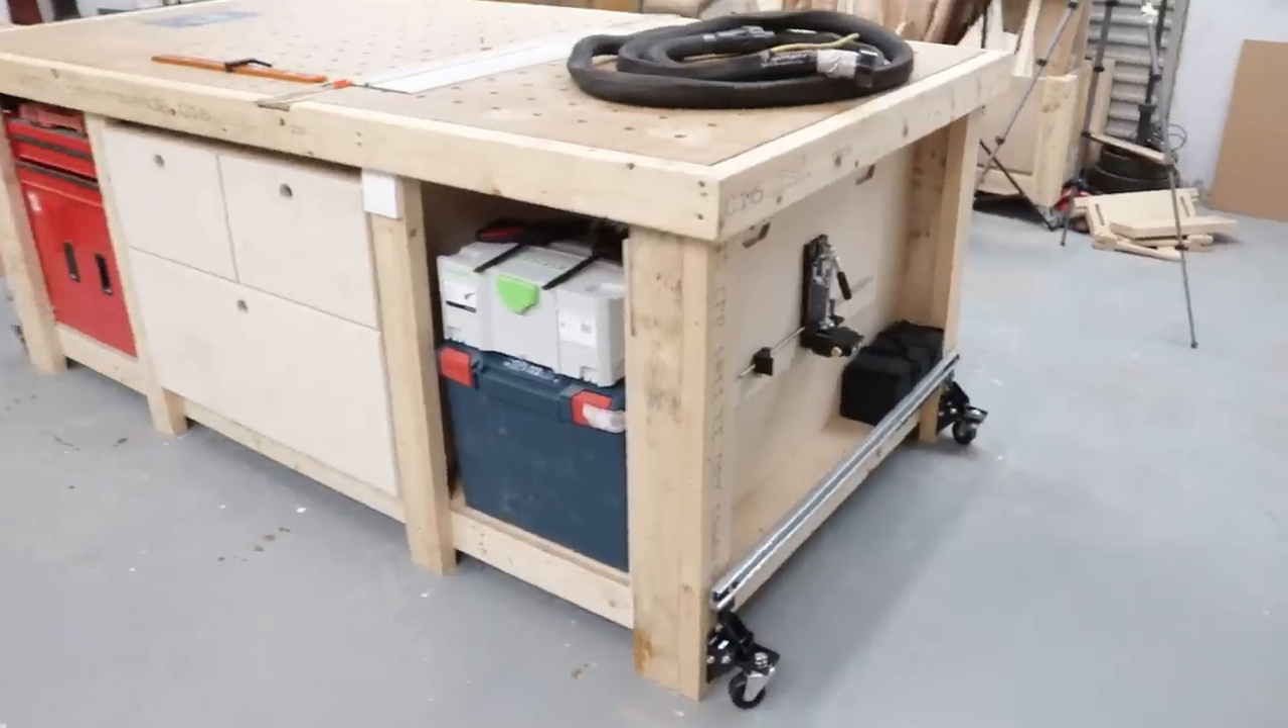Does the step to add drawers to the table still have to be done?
No.